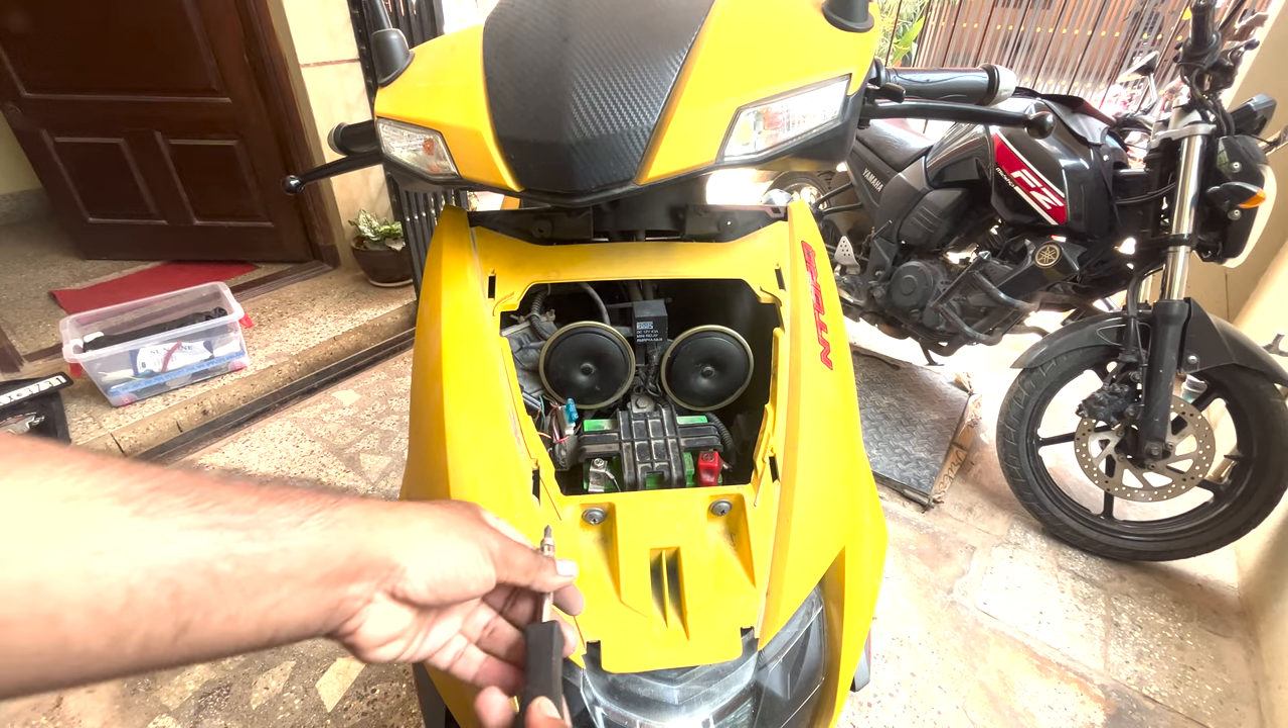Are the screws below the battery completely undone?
No.